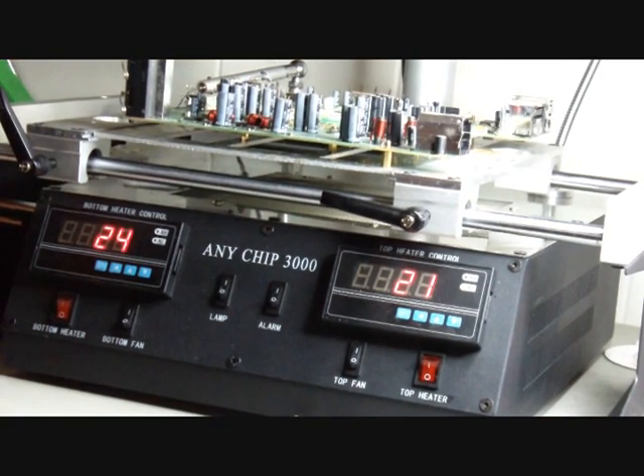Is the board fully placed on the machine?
Yes.